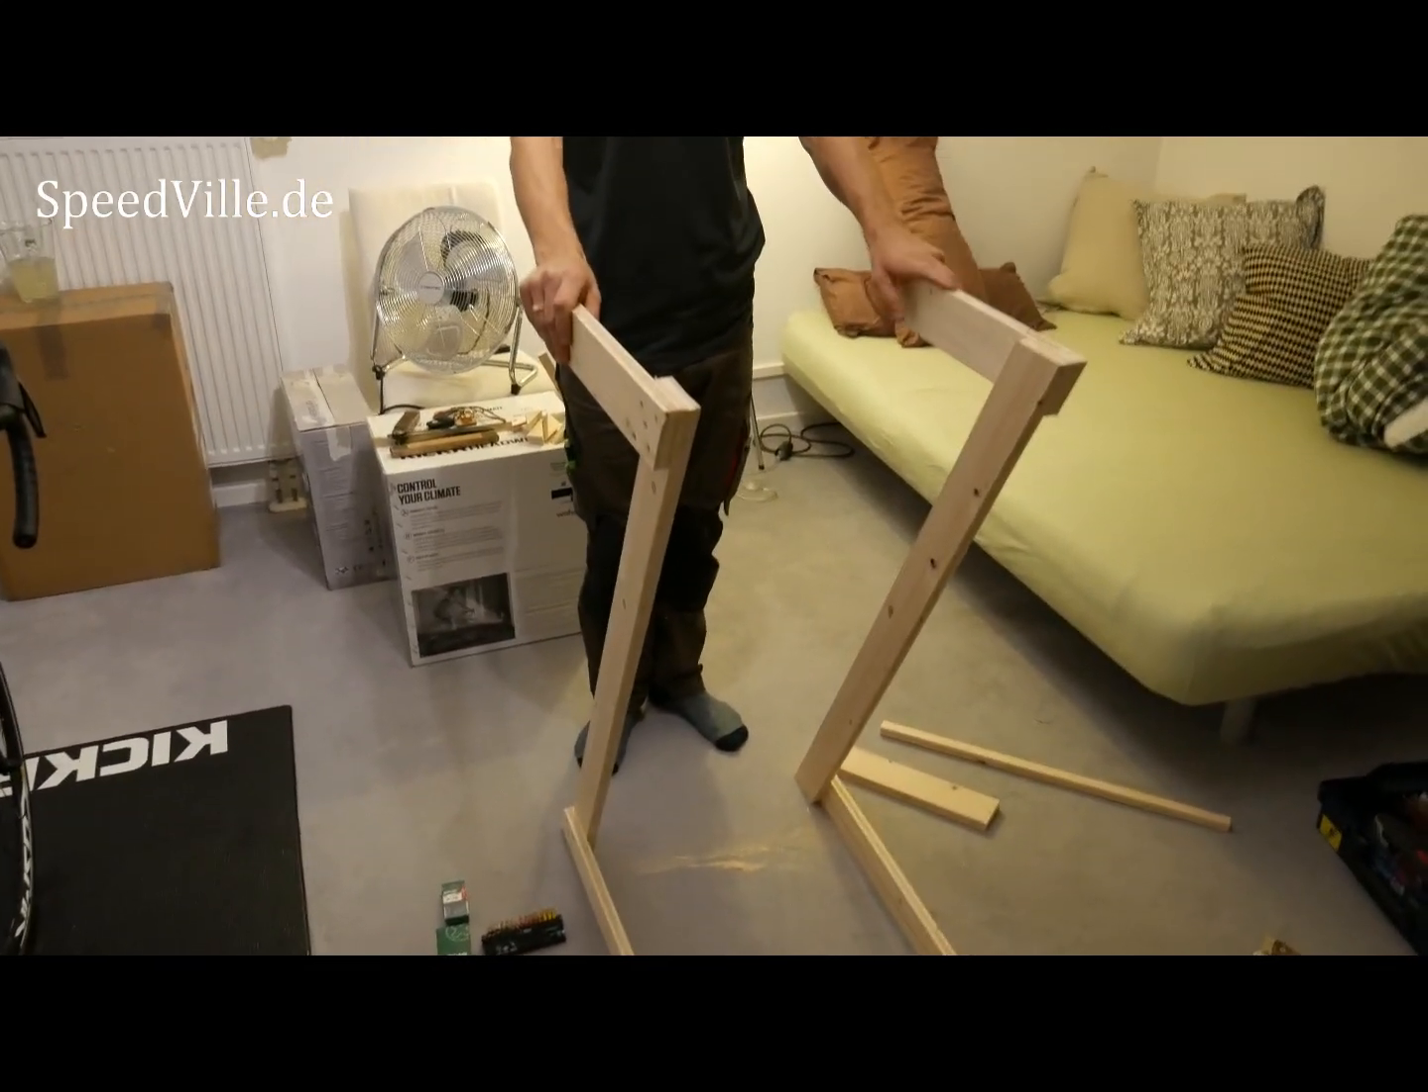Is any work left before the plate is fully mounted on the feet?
Yes.